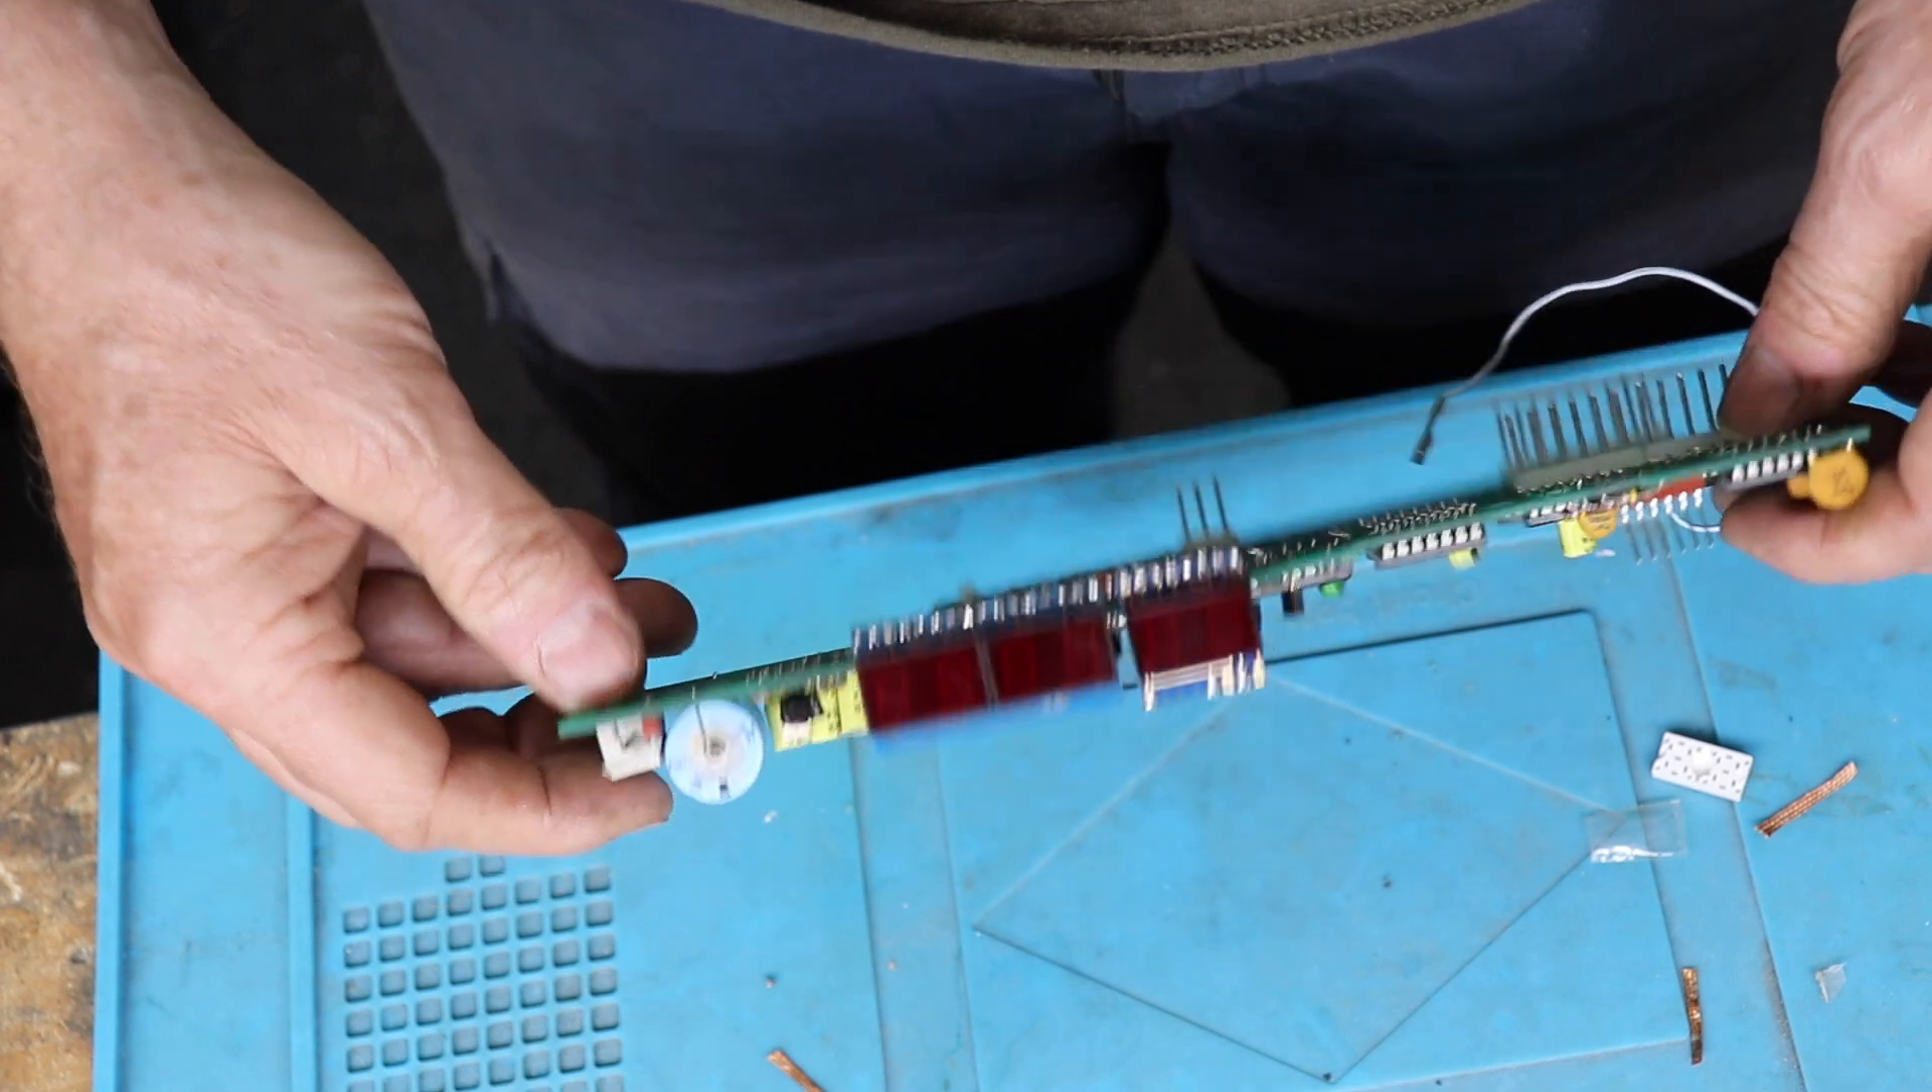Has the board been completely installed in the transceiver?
No.